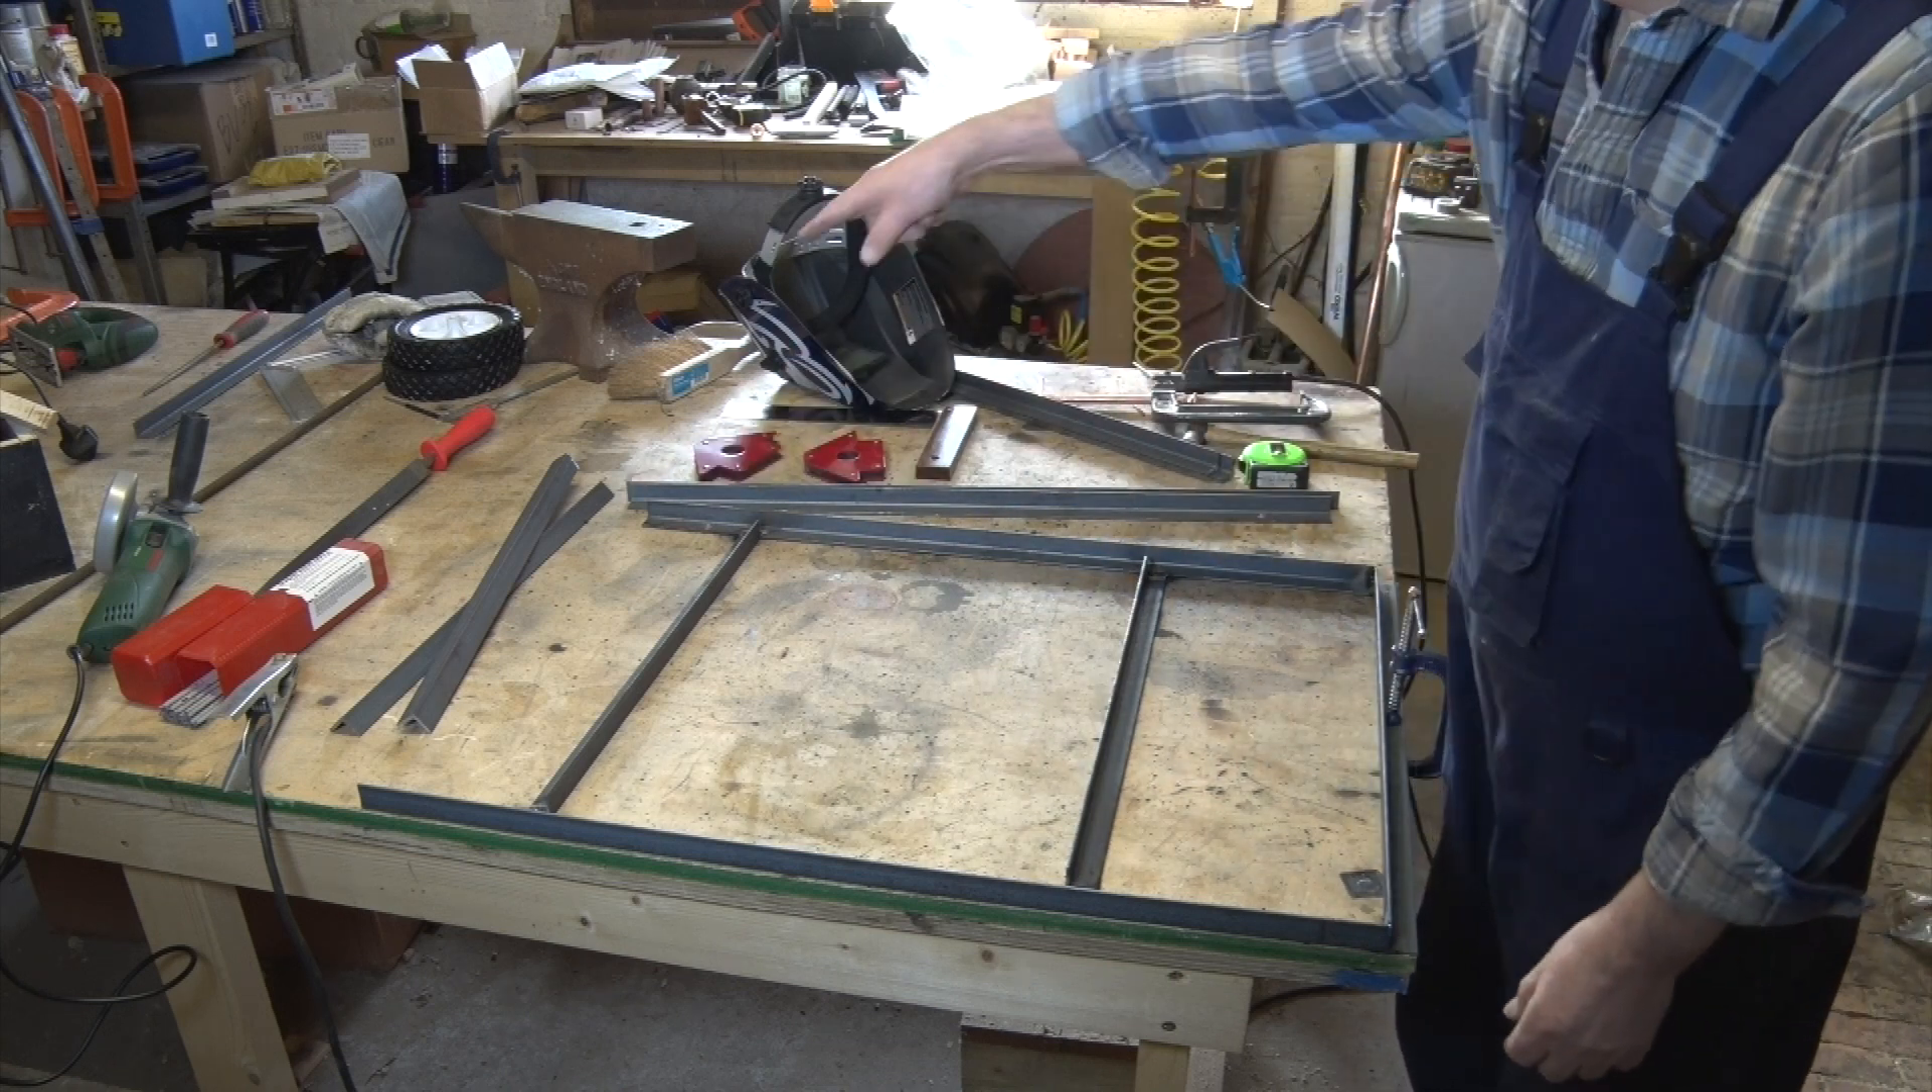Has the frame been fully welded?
No.